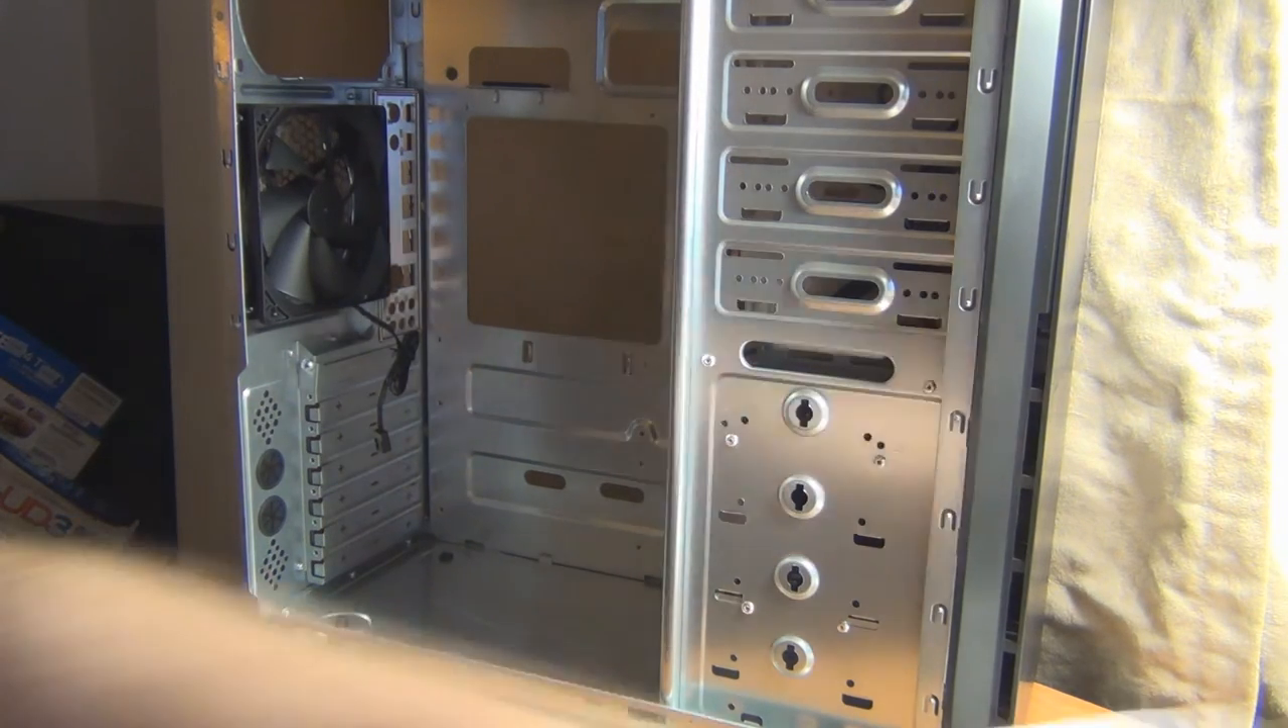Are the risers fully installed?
No.